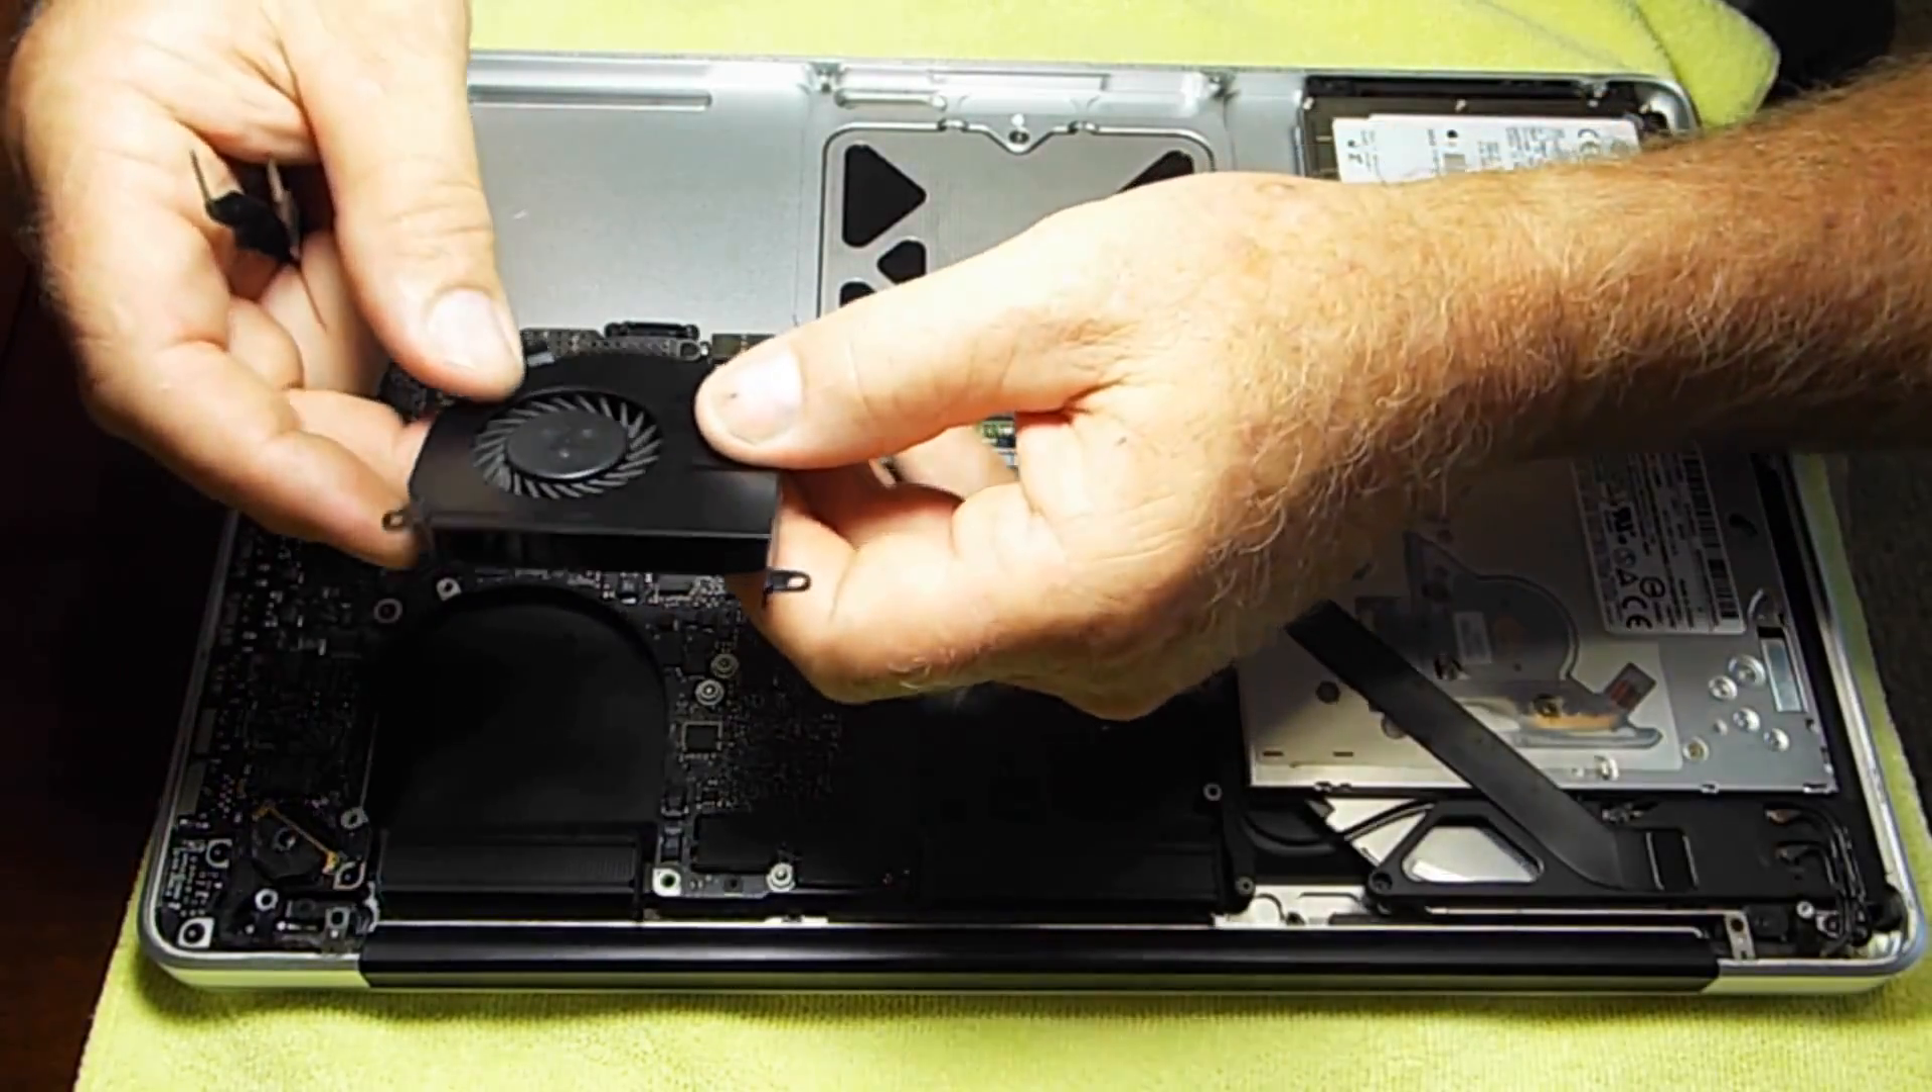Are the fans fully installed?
No.